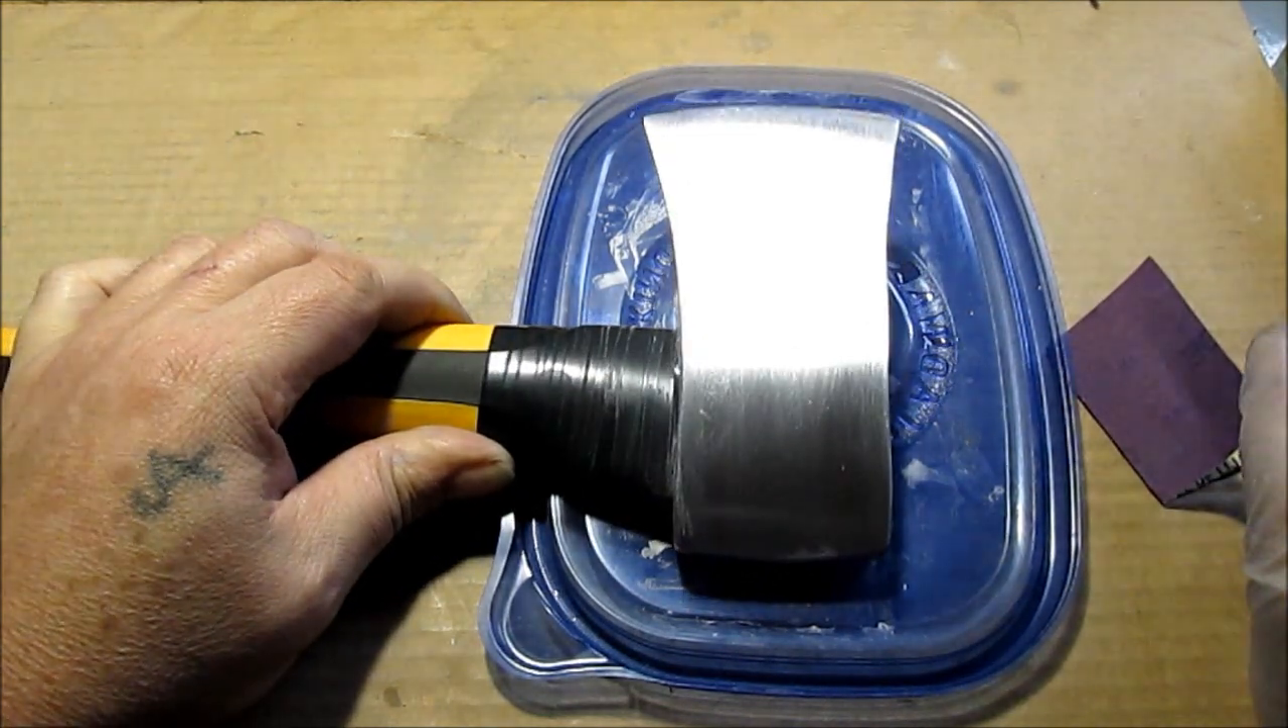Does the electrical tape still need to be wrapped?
No.